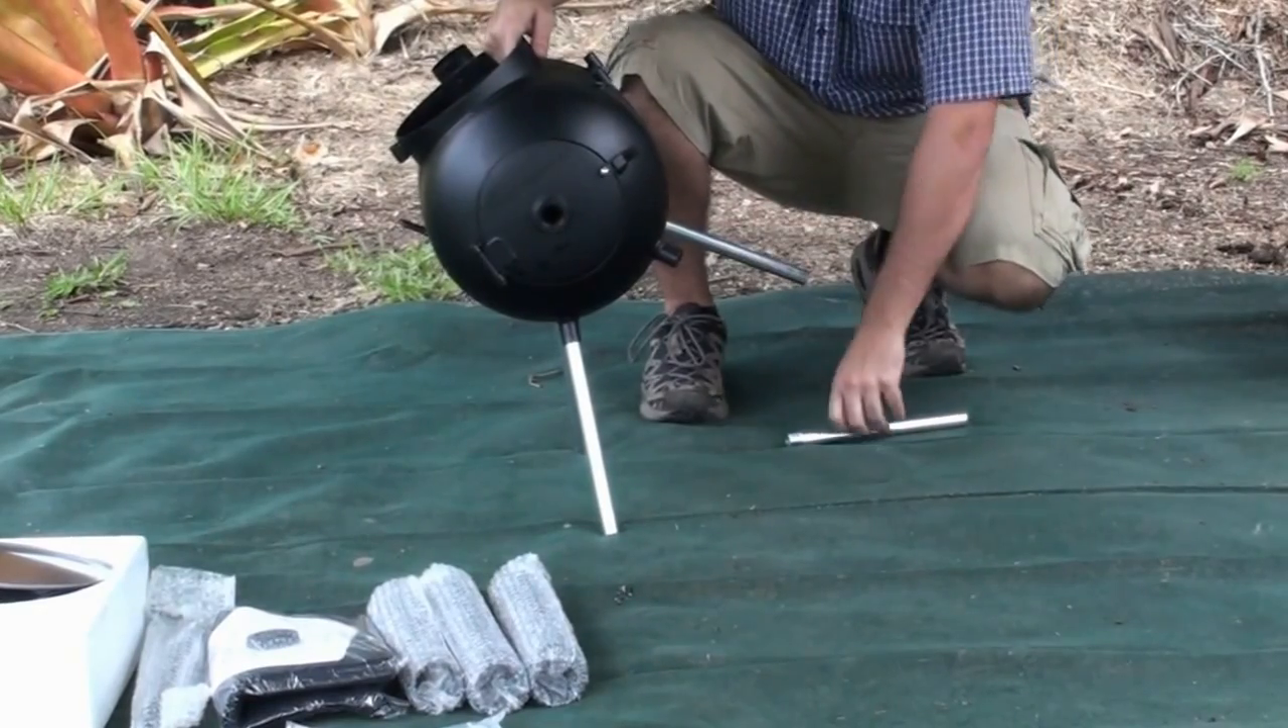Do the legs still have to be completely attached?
Yes.